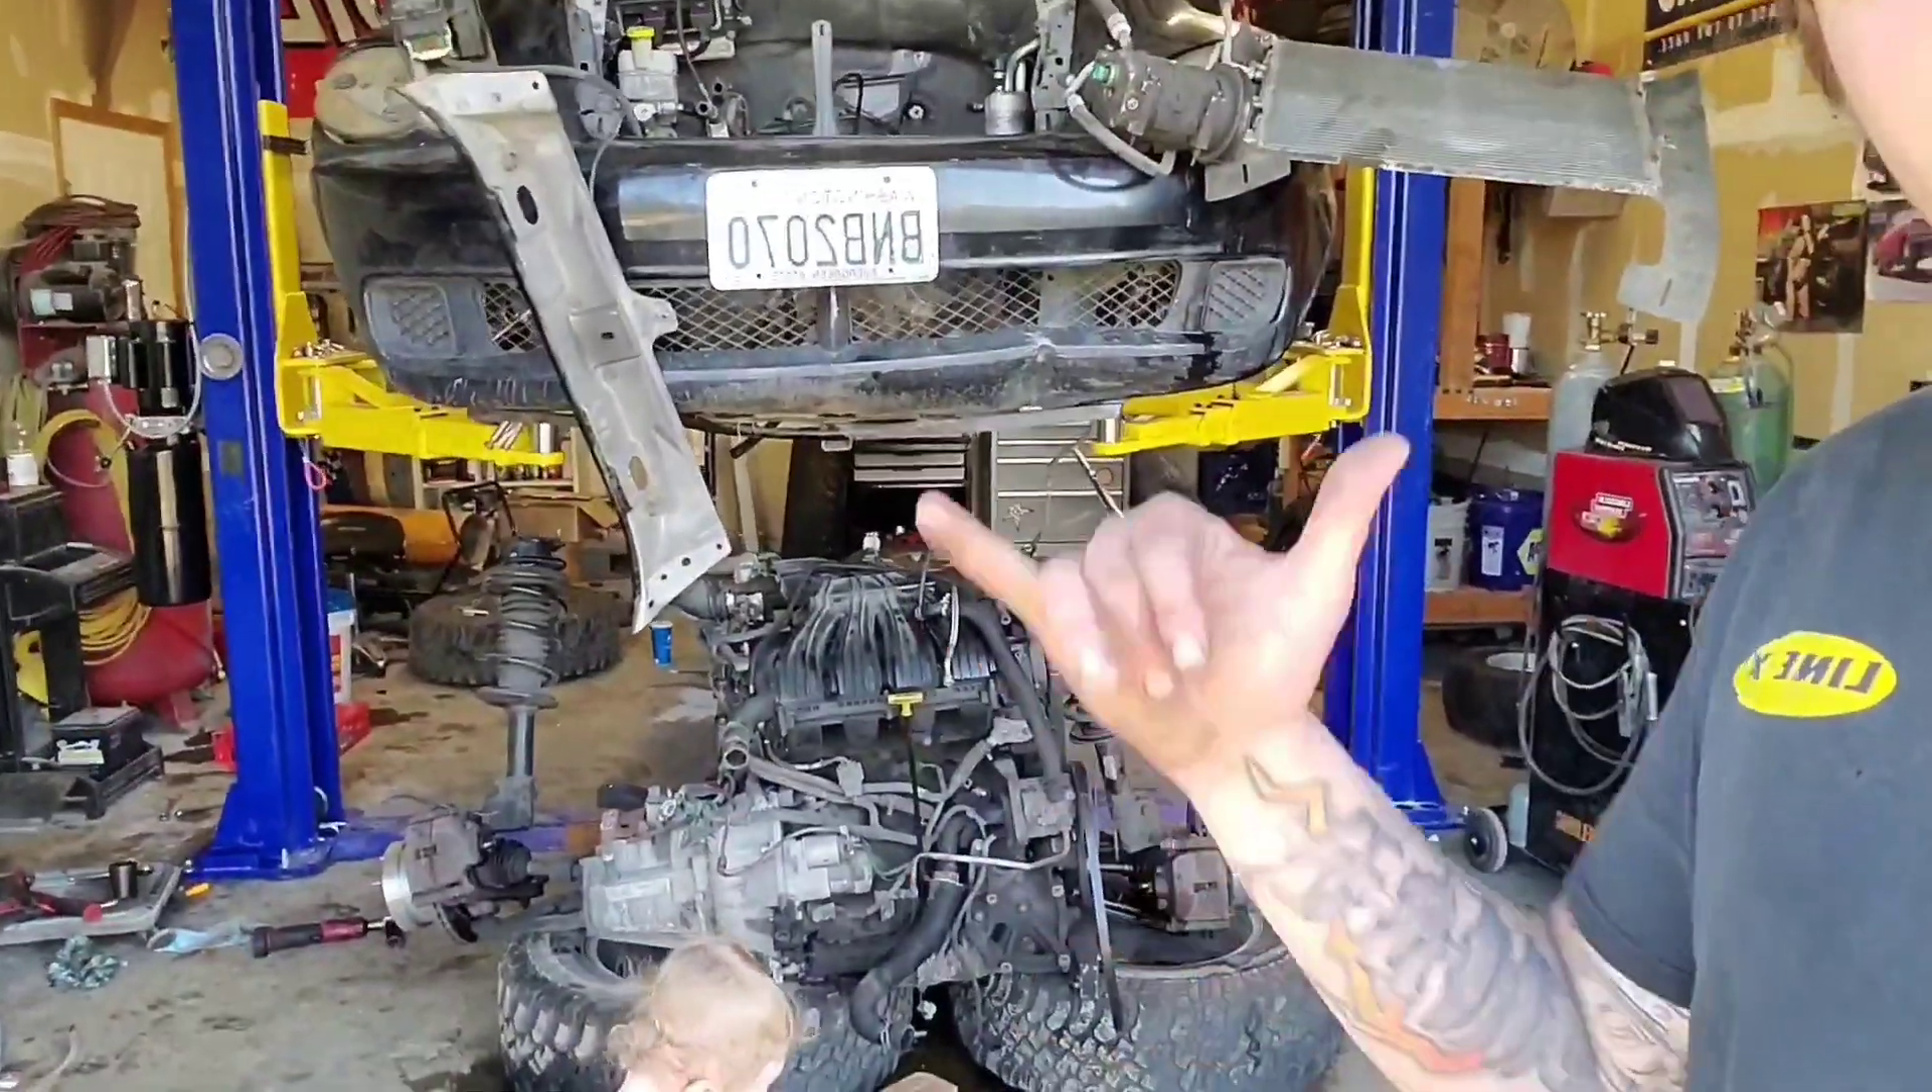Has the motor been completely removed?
Yes.